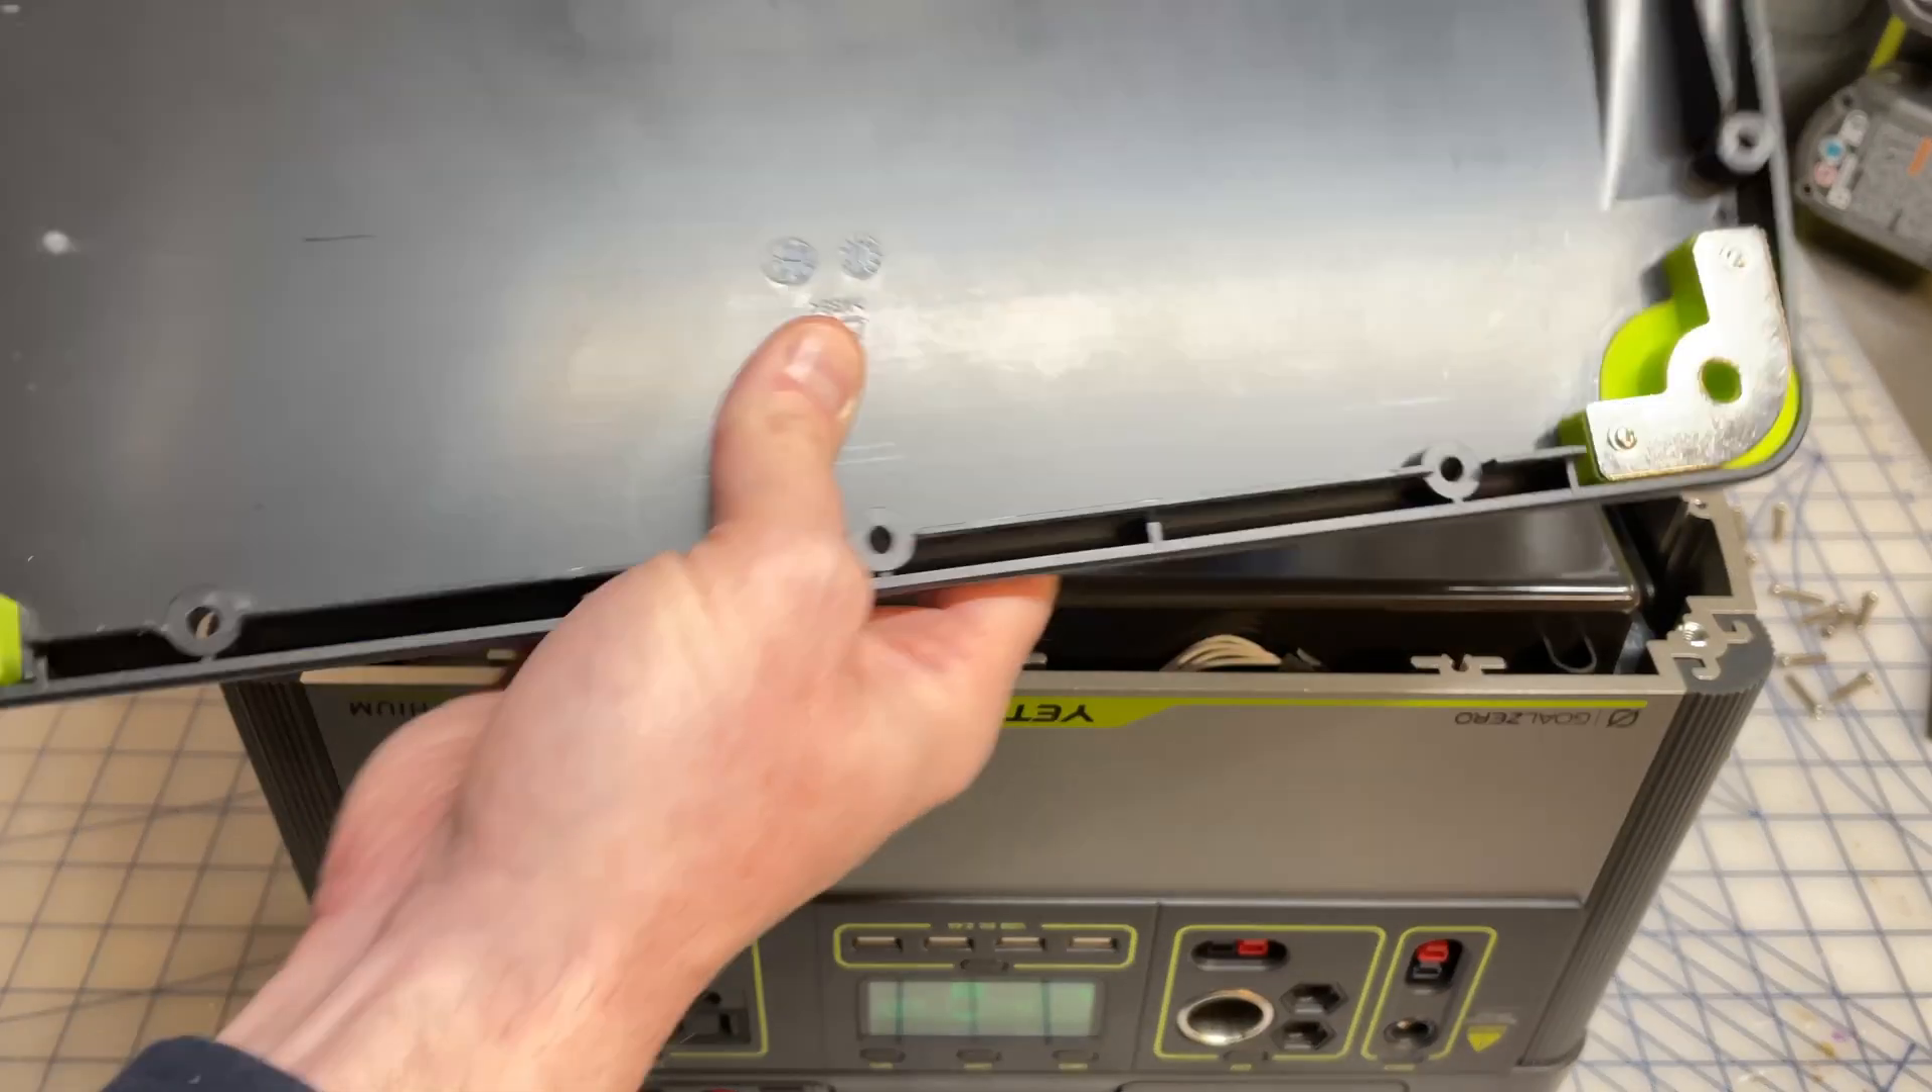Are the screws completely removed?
Yes.